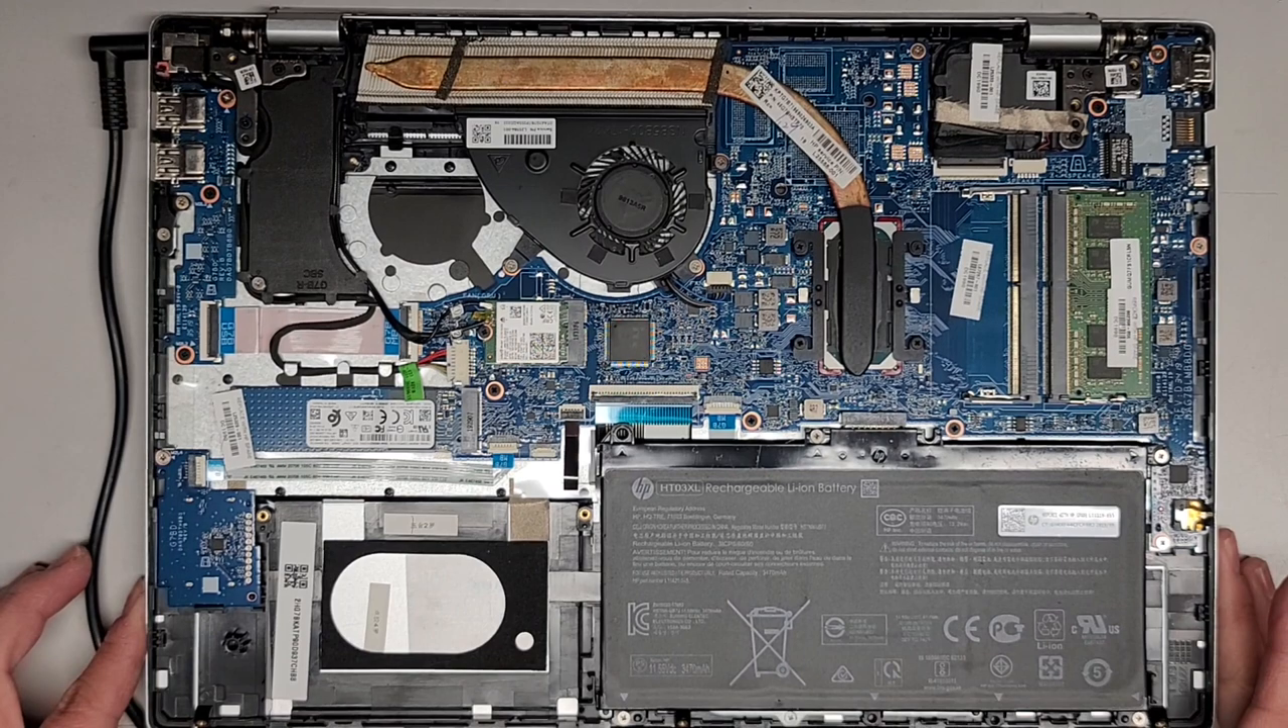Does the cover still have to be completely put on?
Yes.